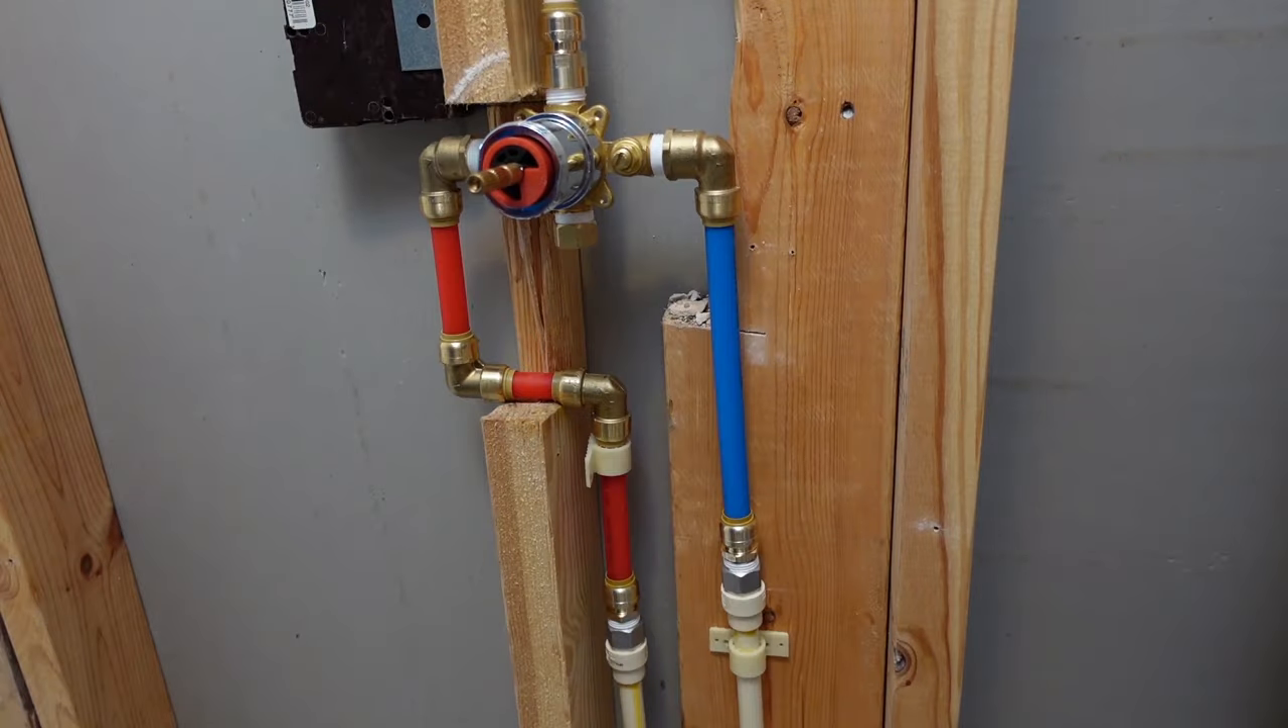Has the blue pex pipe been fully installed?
Yes.